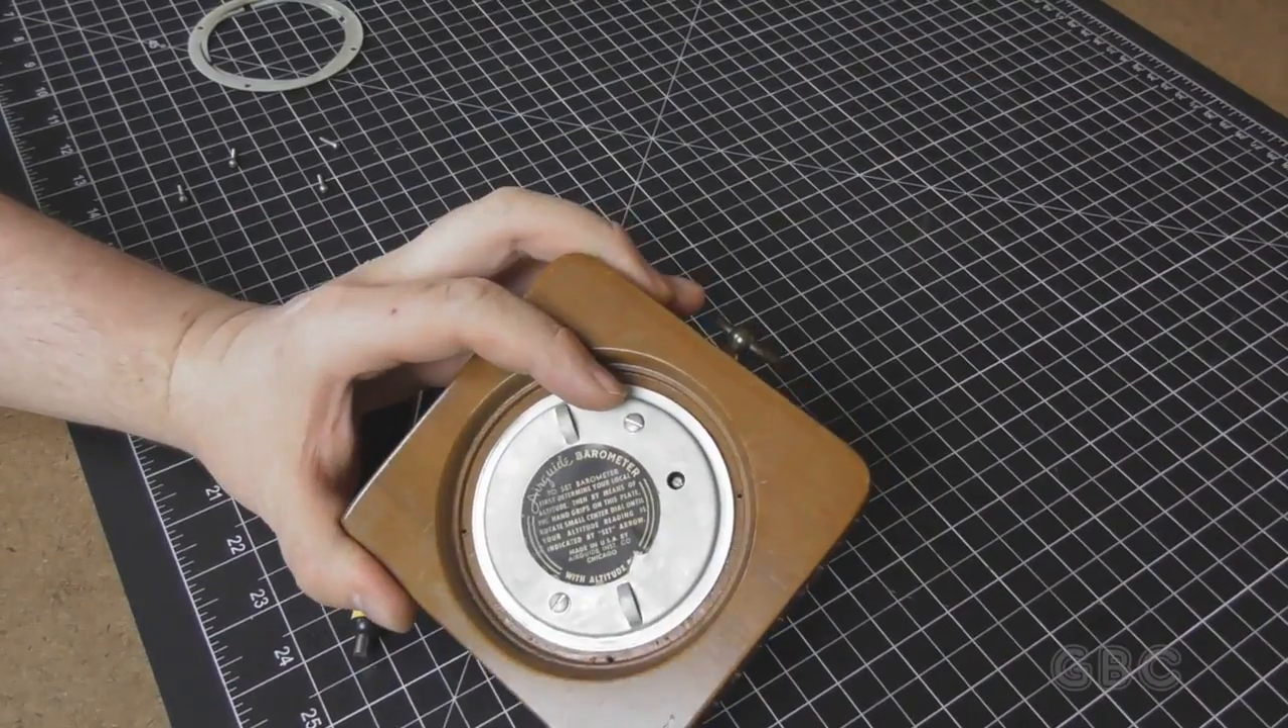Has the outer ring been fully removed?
Yes.